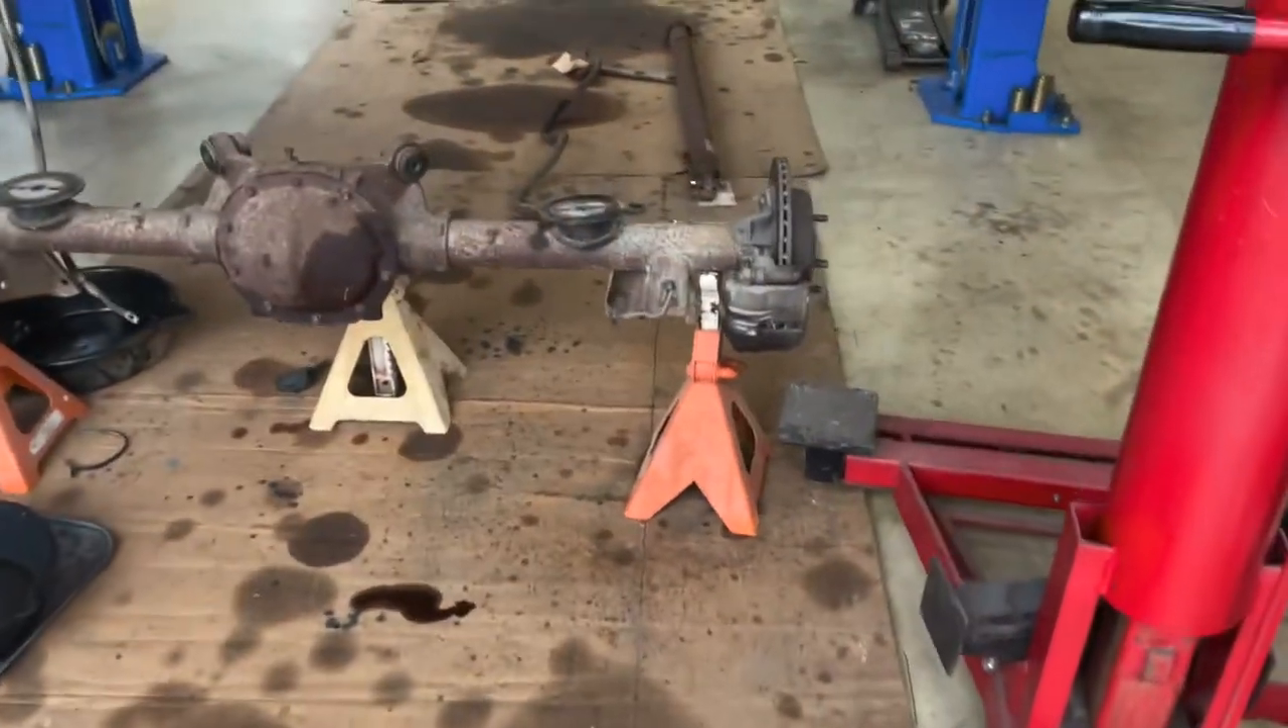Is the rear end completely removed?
Yes.